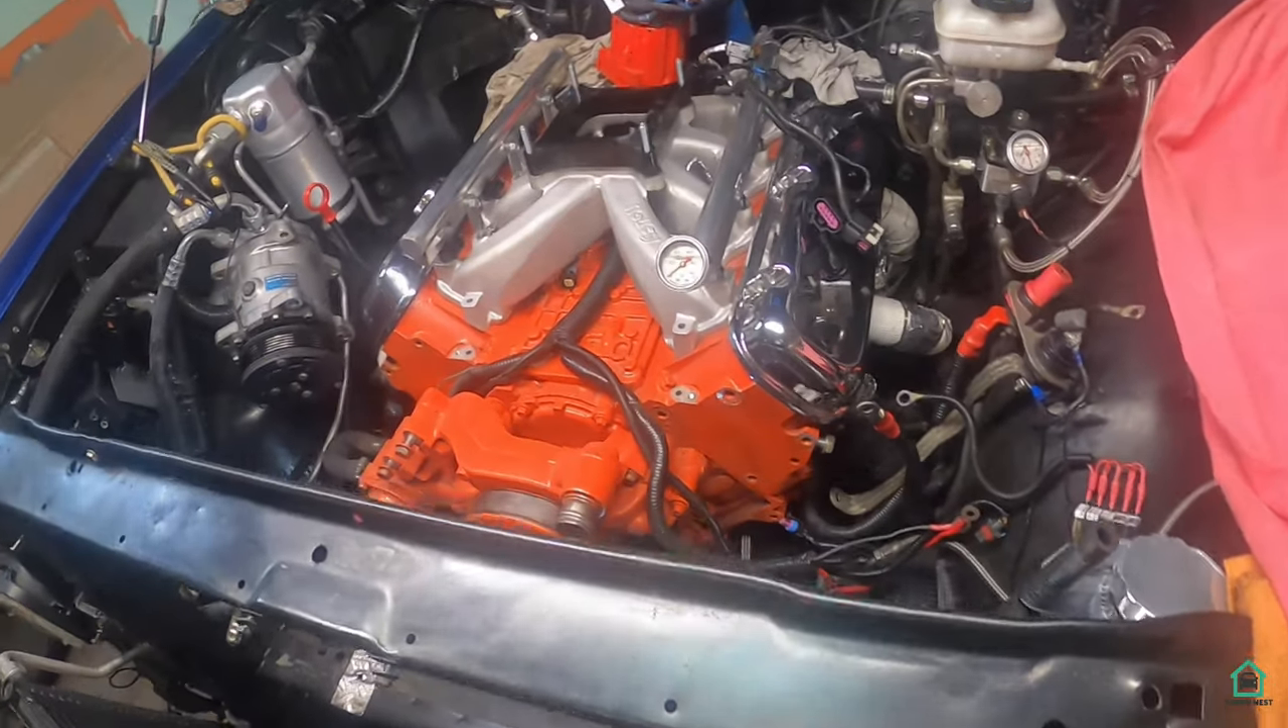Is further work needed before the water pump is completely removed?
Yes.